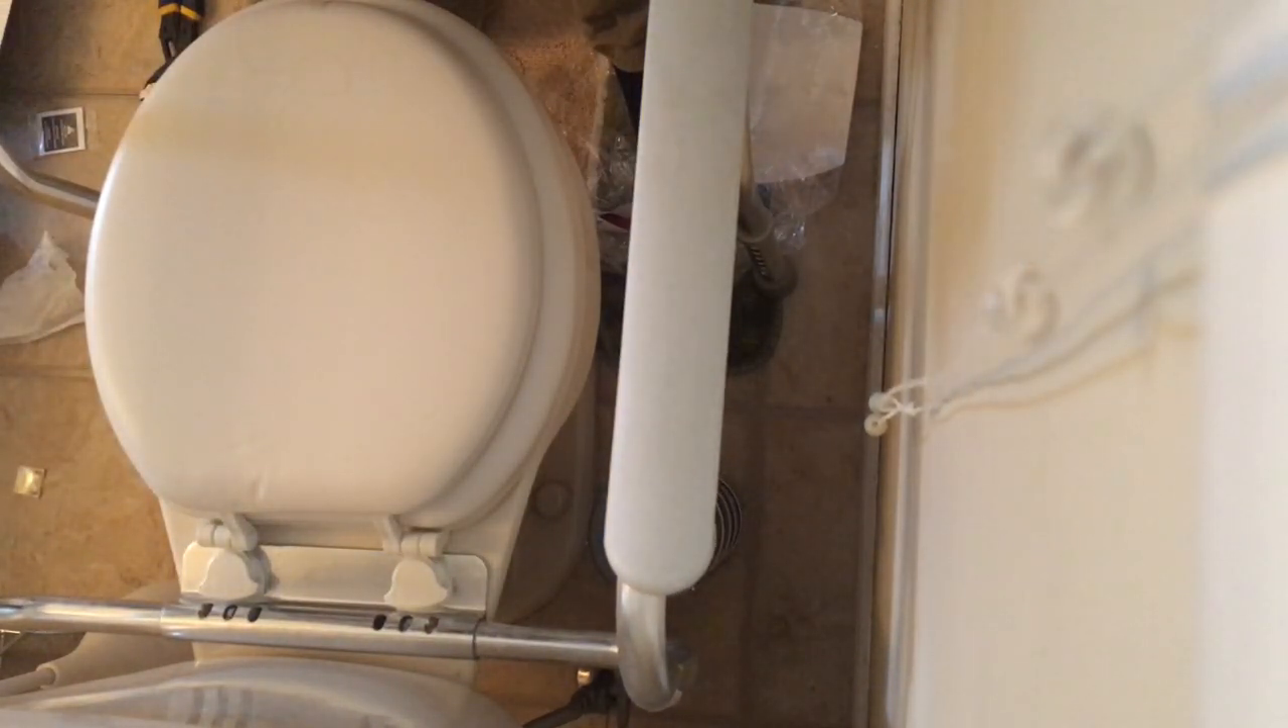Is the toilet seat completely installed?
Yes.